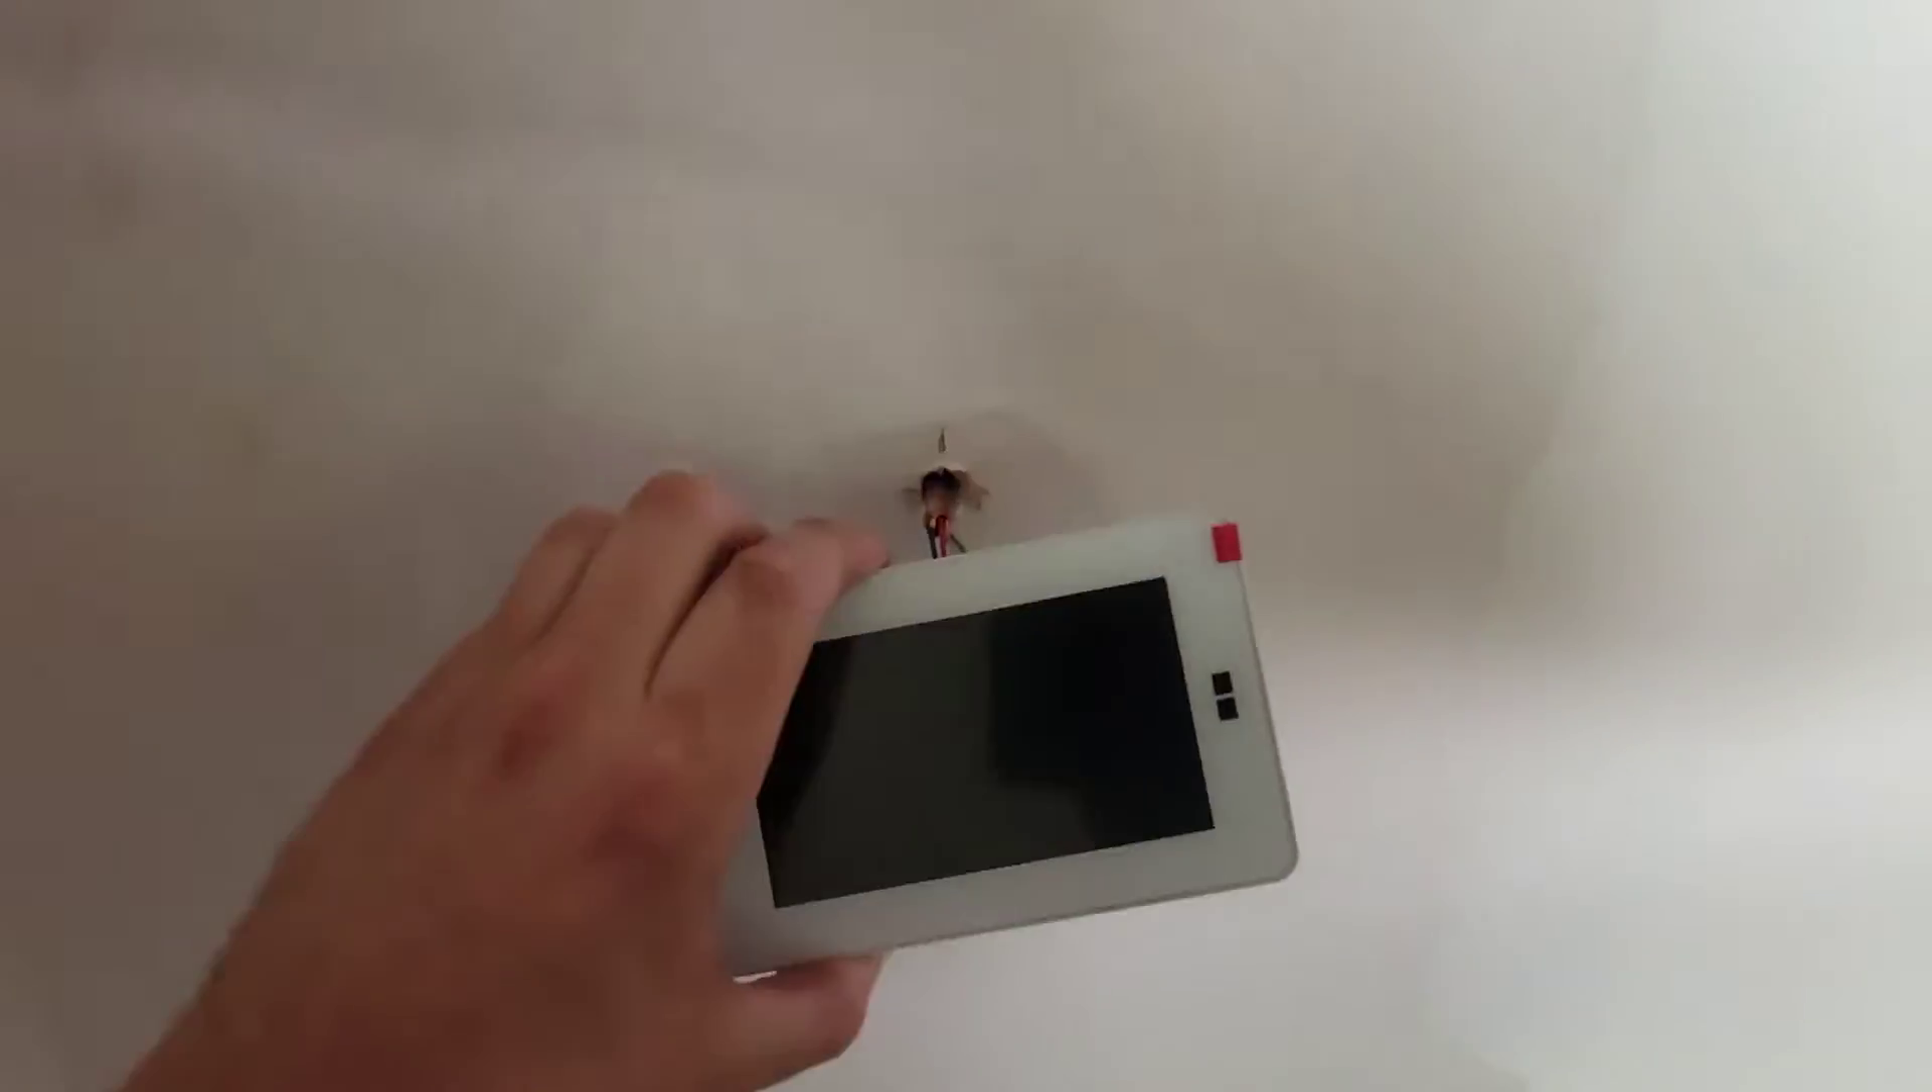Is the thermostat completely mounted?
No.